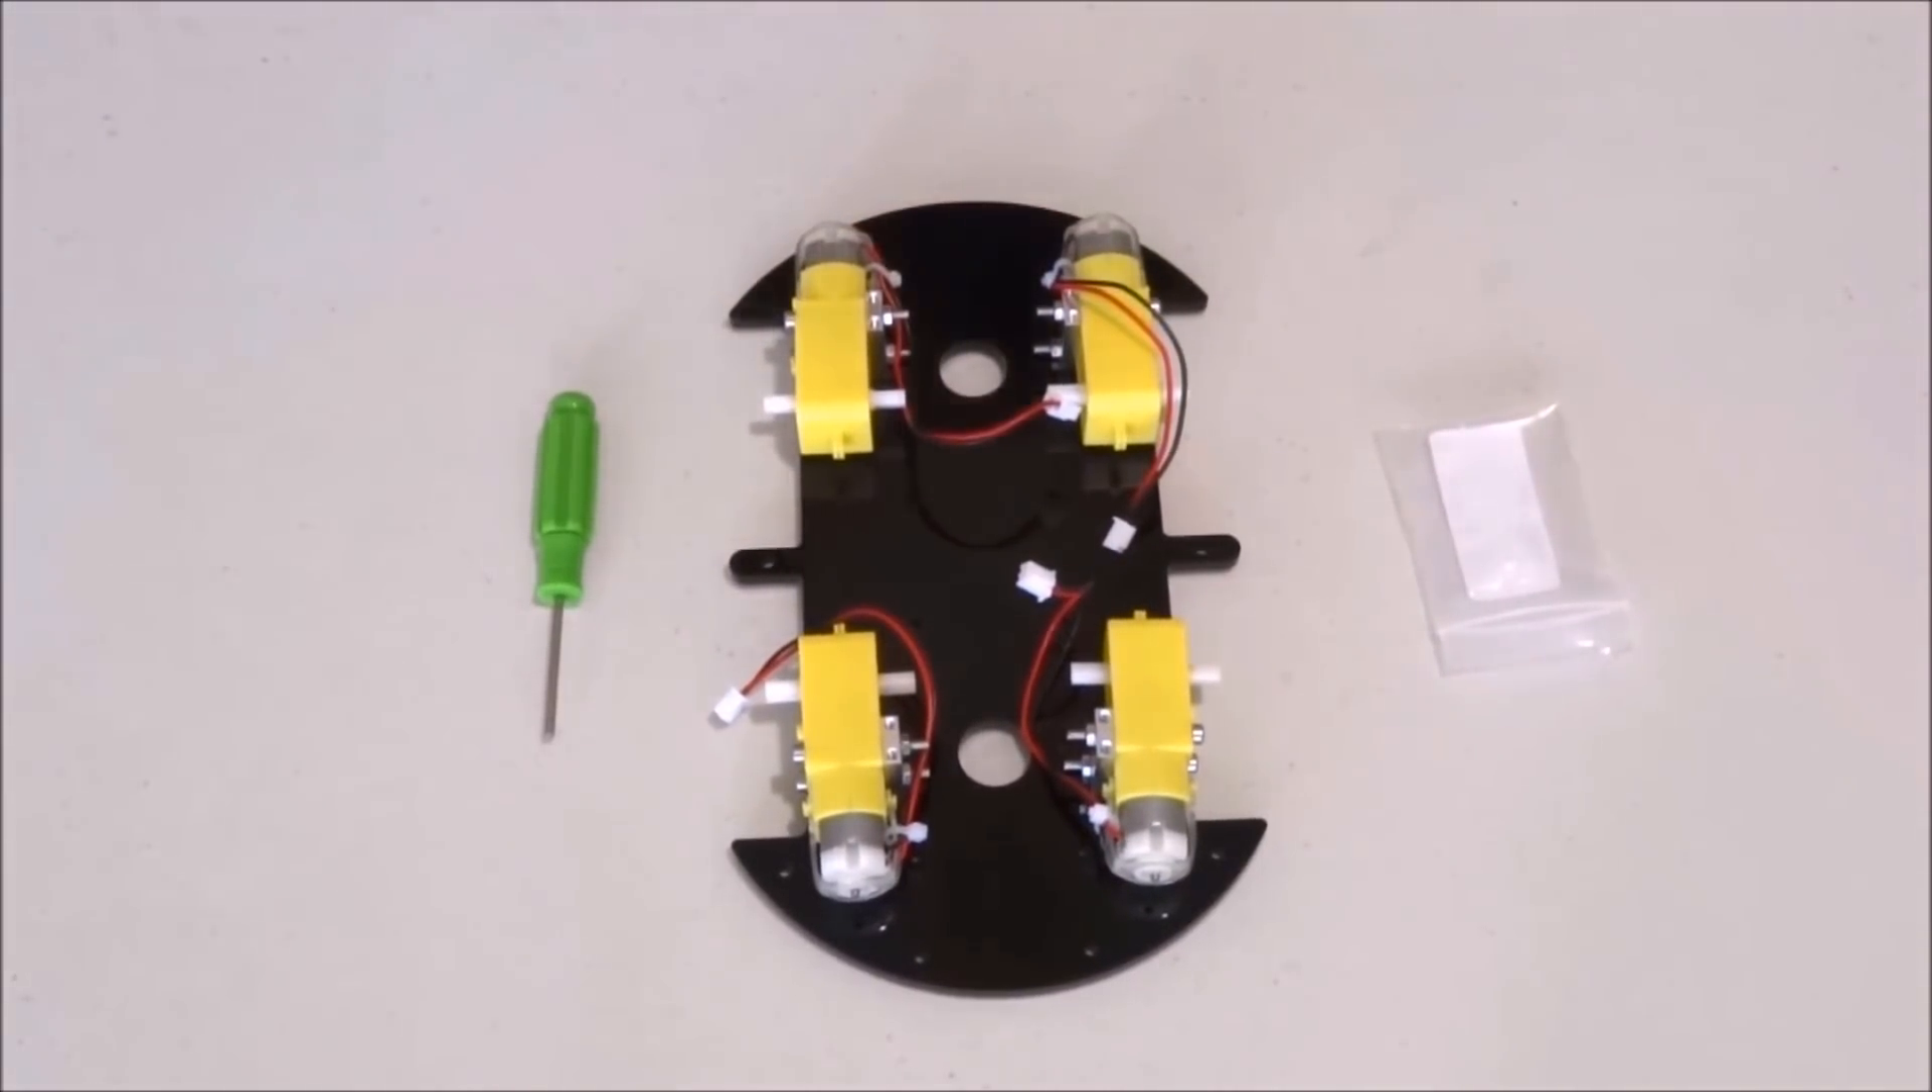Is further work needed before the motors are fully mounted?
No.